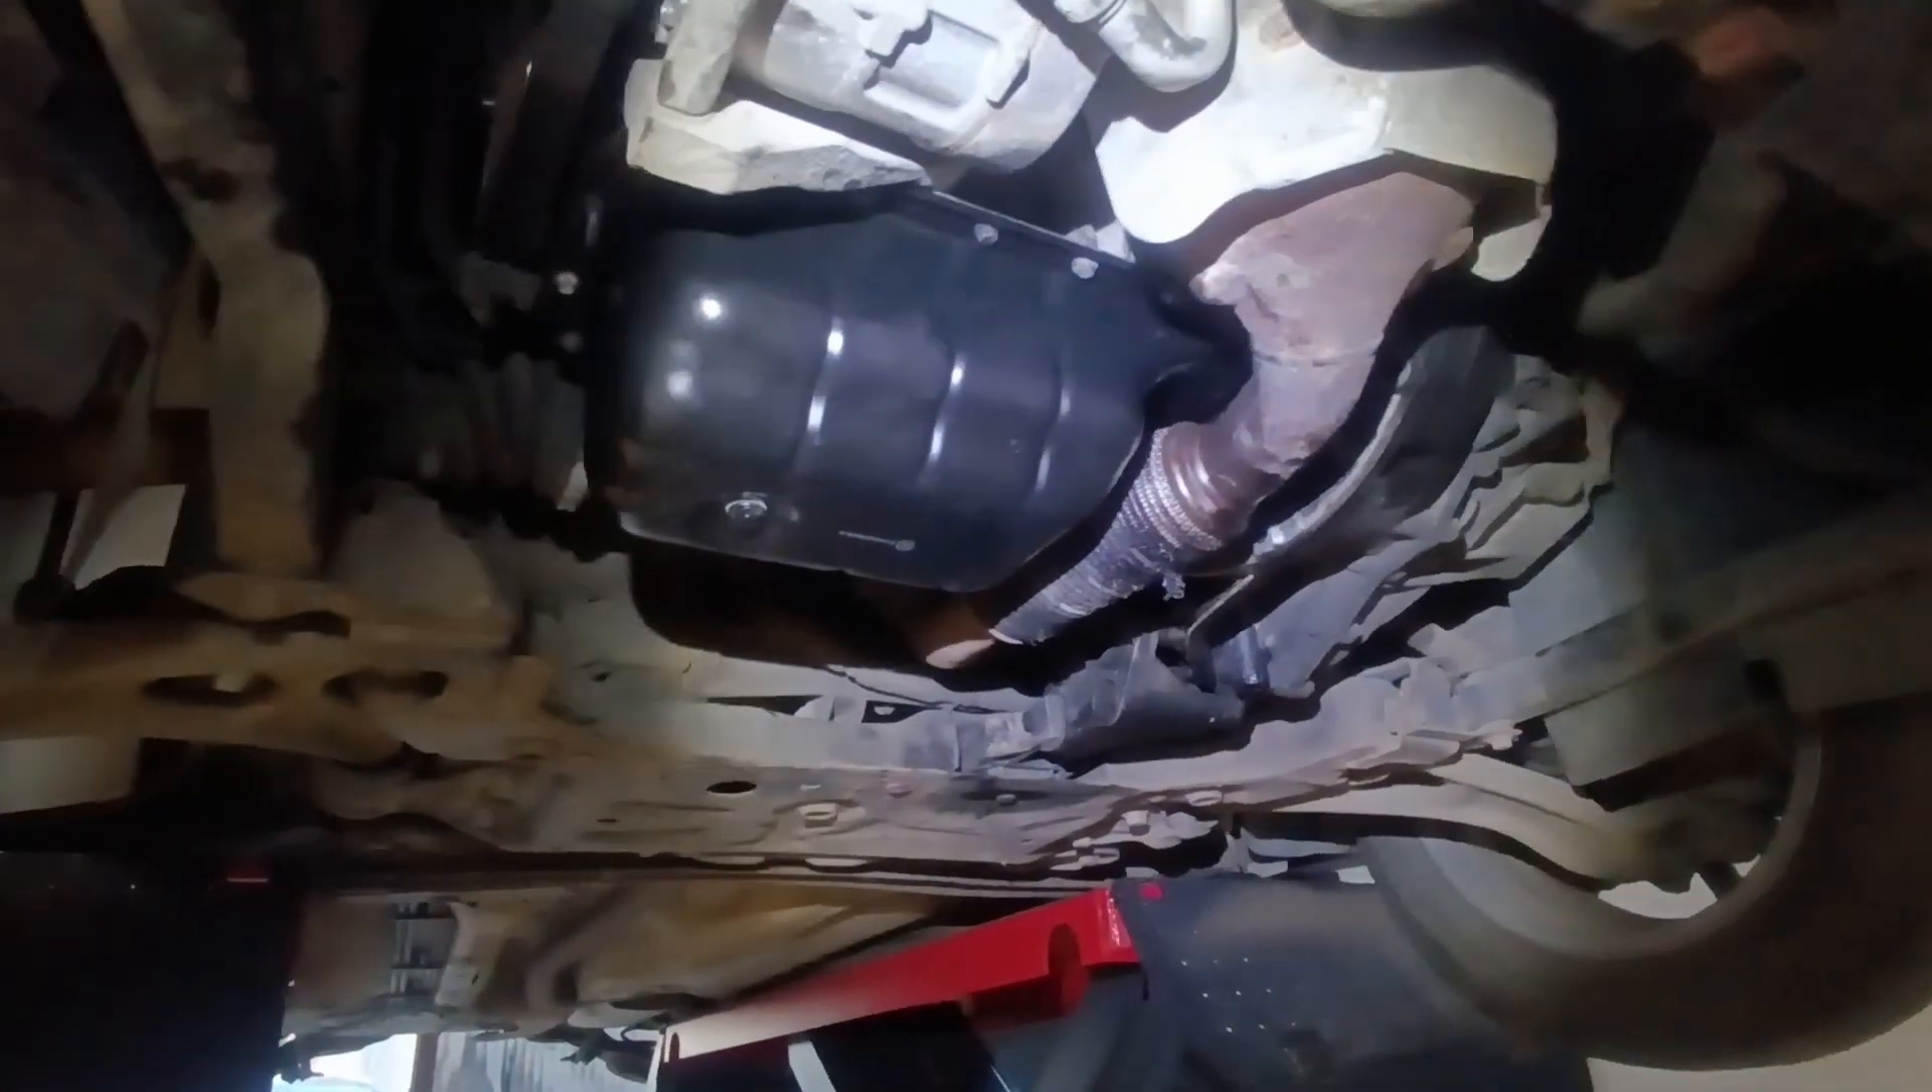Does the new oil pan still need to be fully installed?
No.